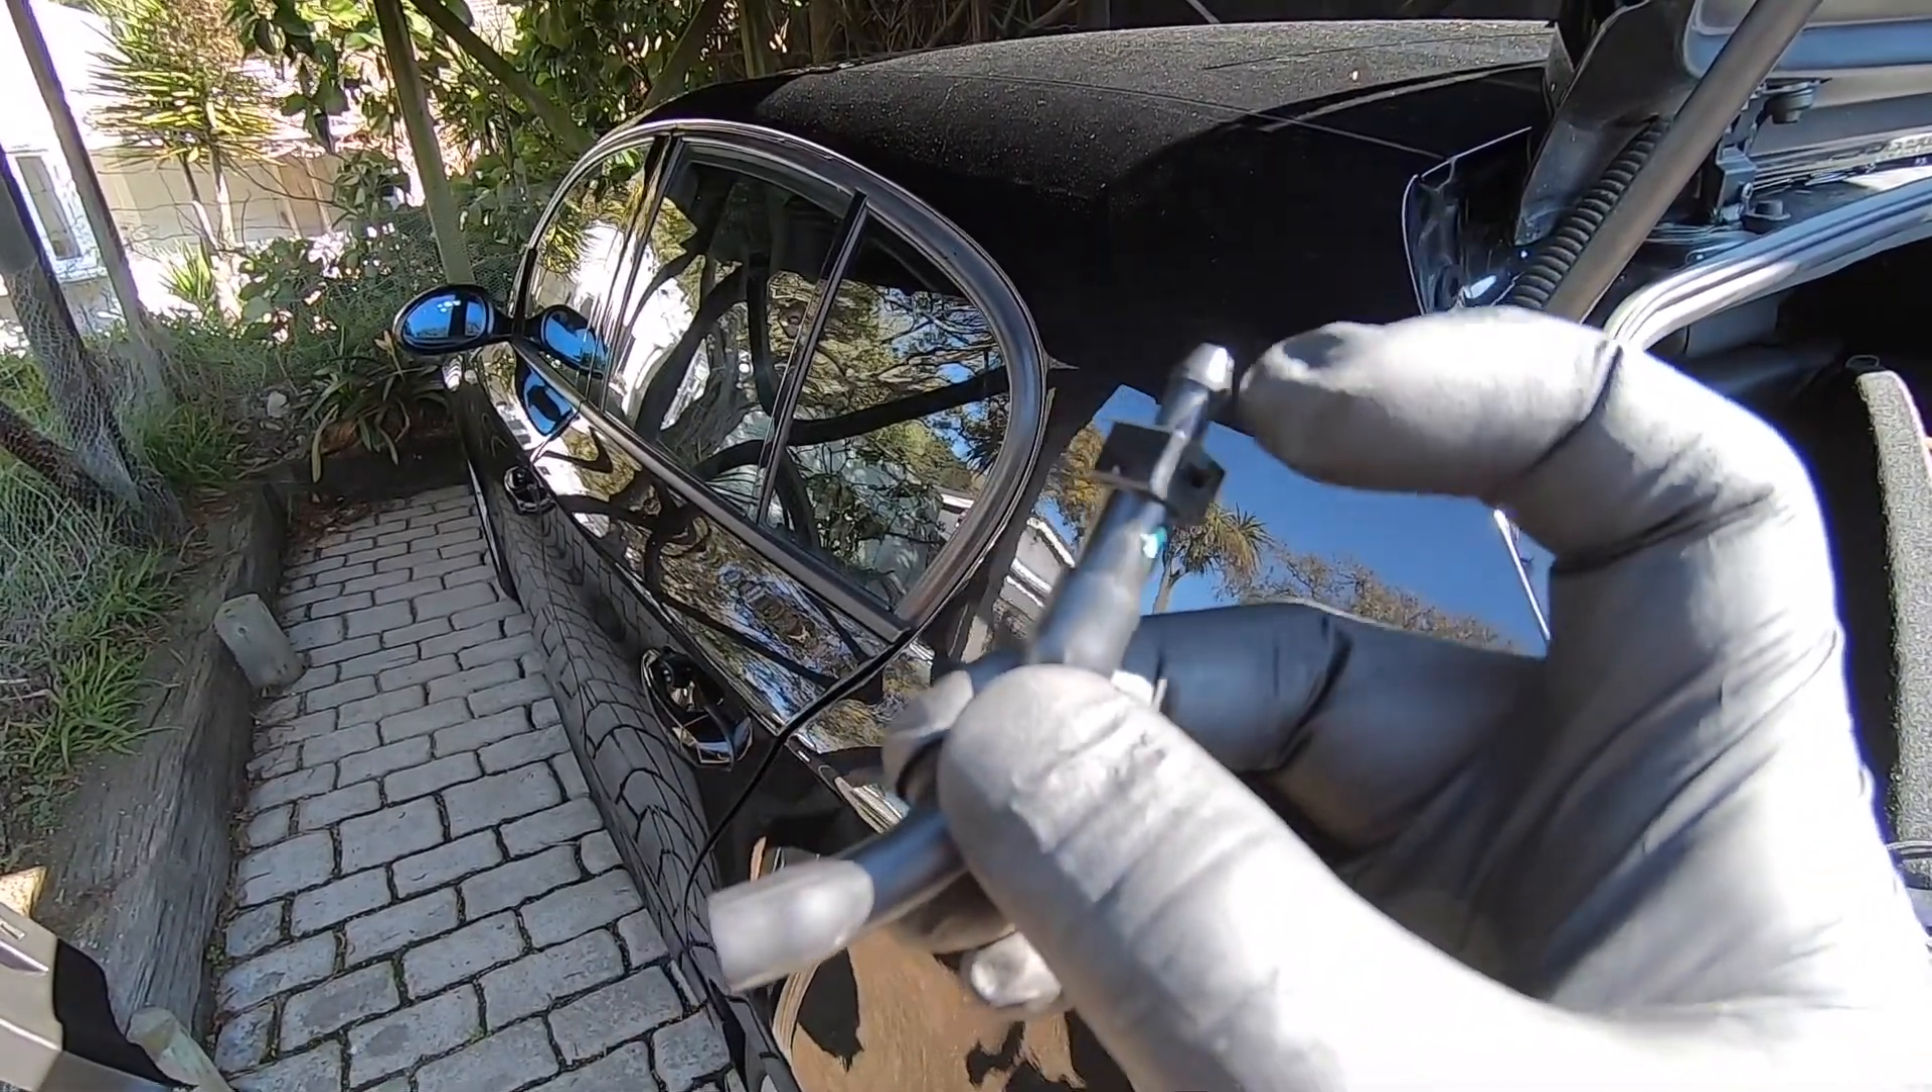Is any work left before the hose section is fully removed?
No.